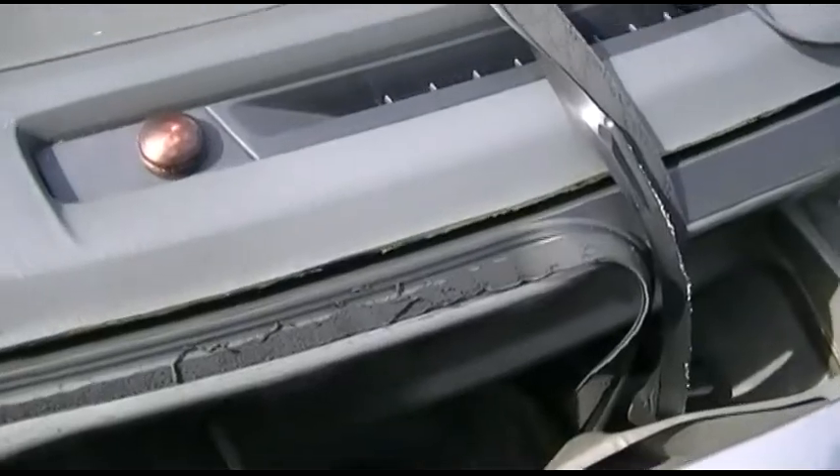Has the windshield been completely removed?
Yes.